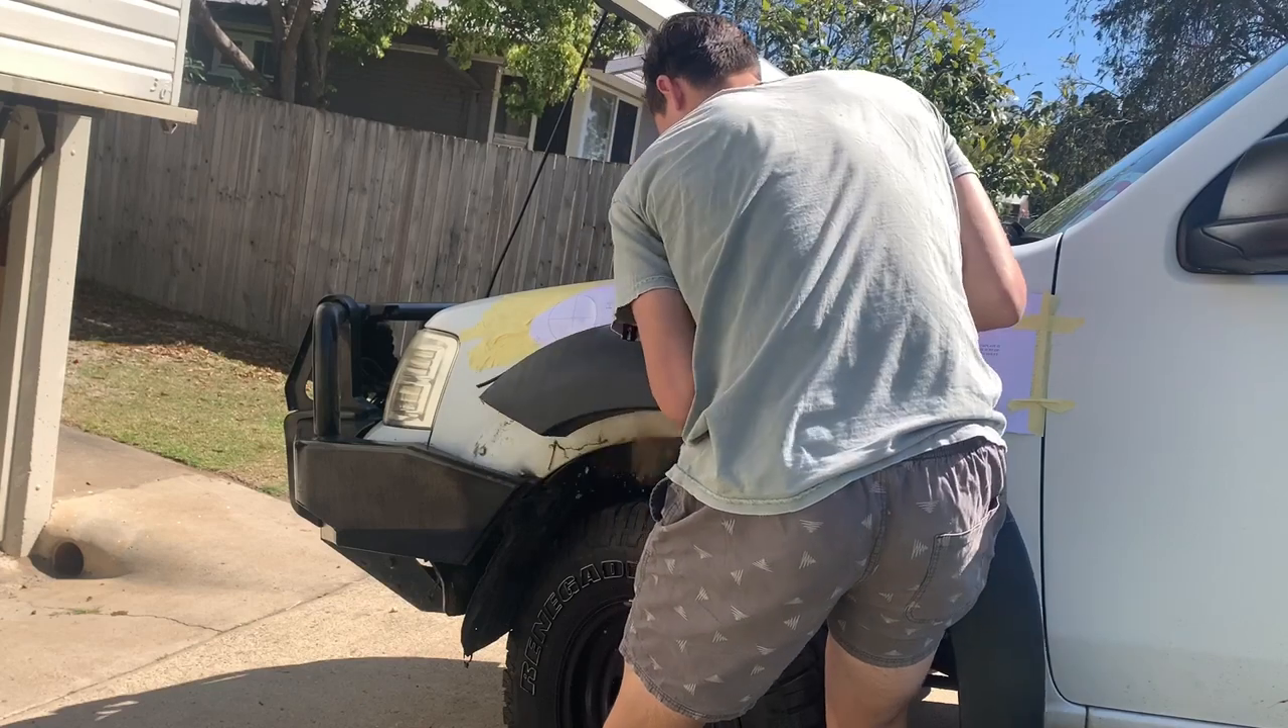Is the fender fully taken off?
No.